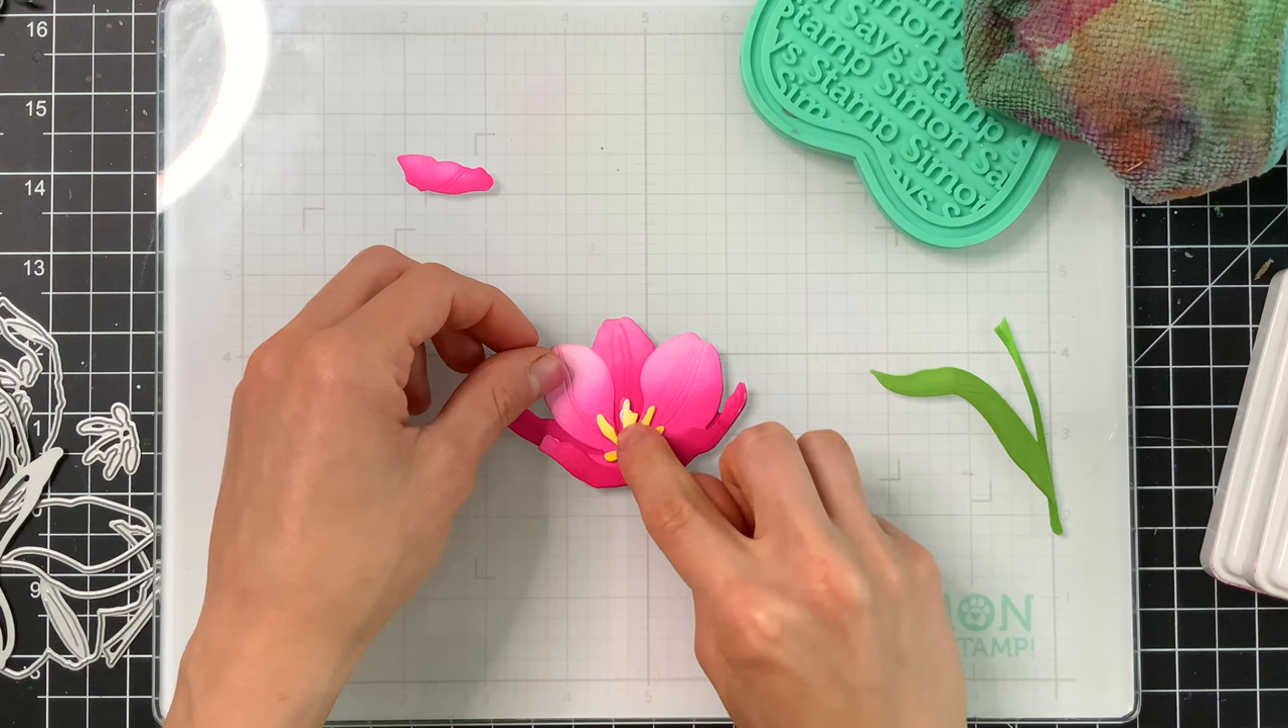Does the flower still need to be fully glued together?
Yes.